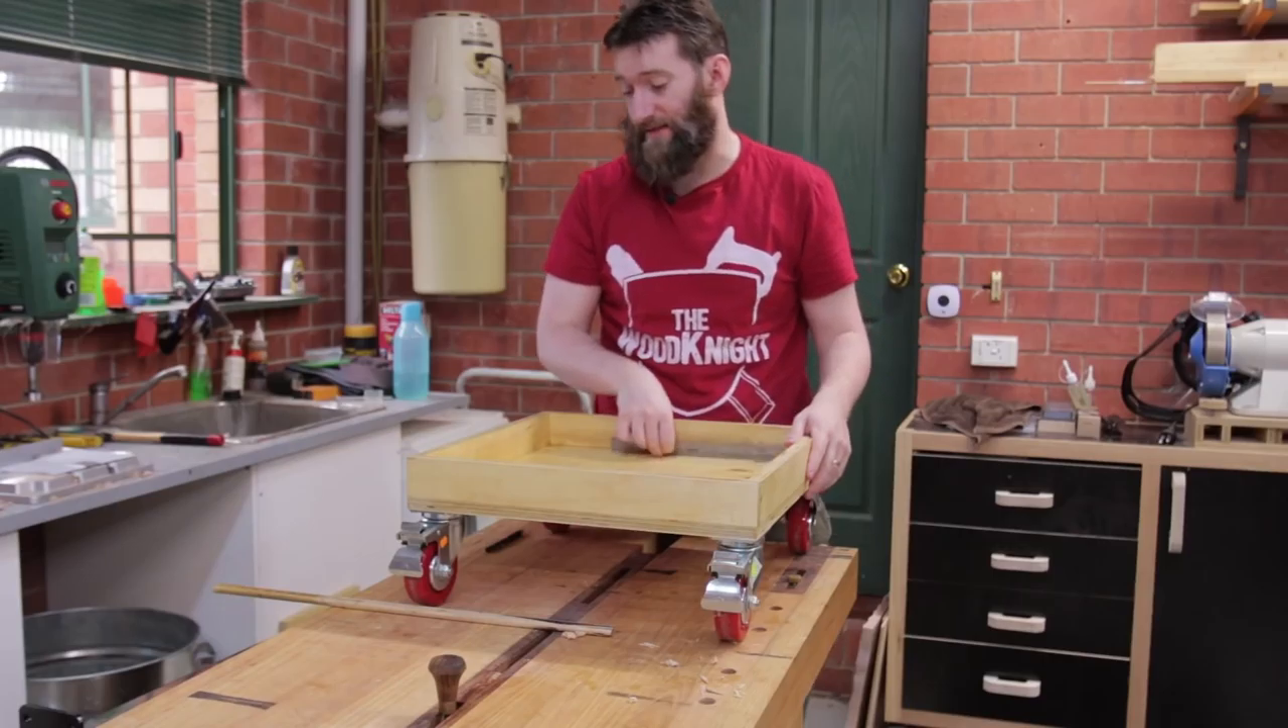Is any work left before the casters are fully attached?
No.